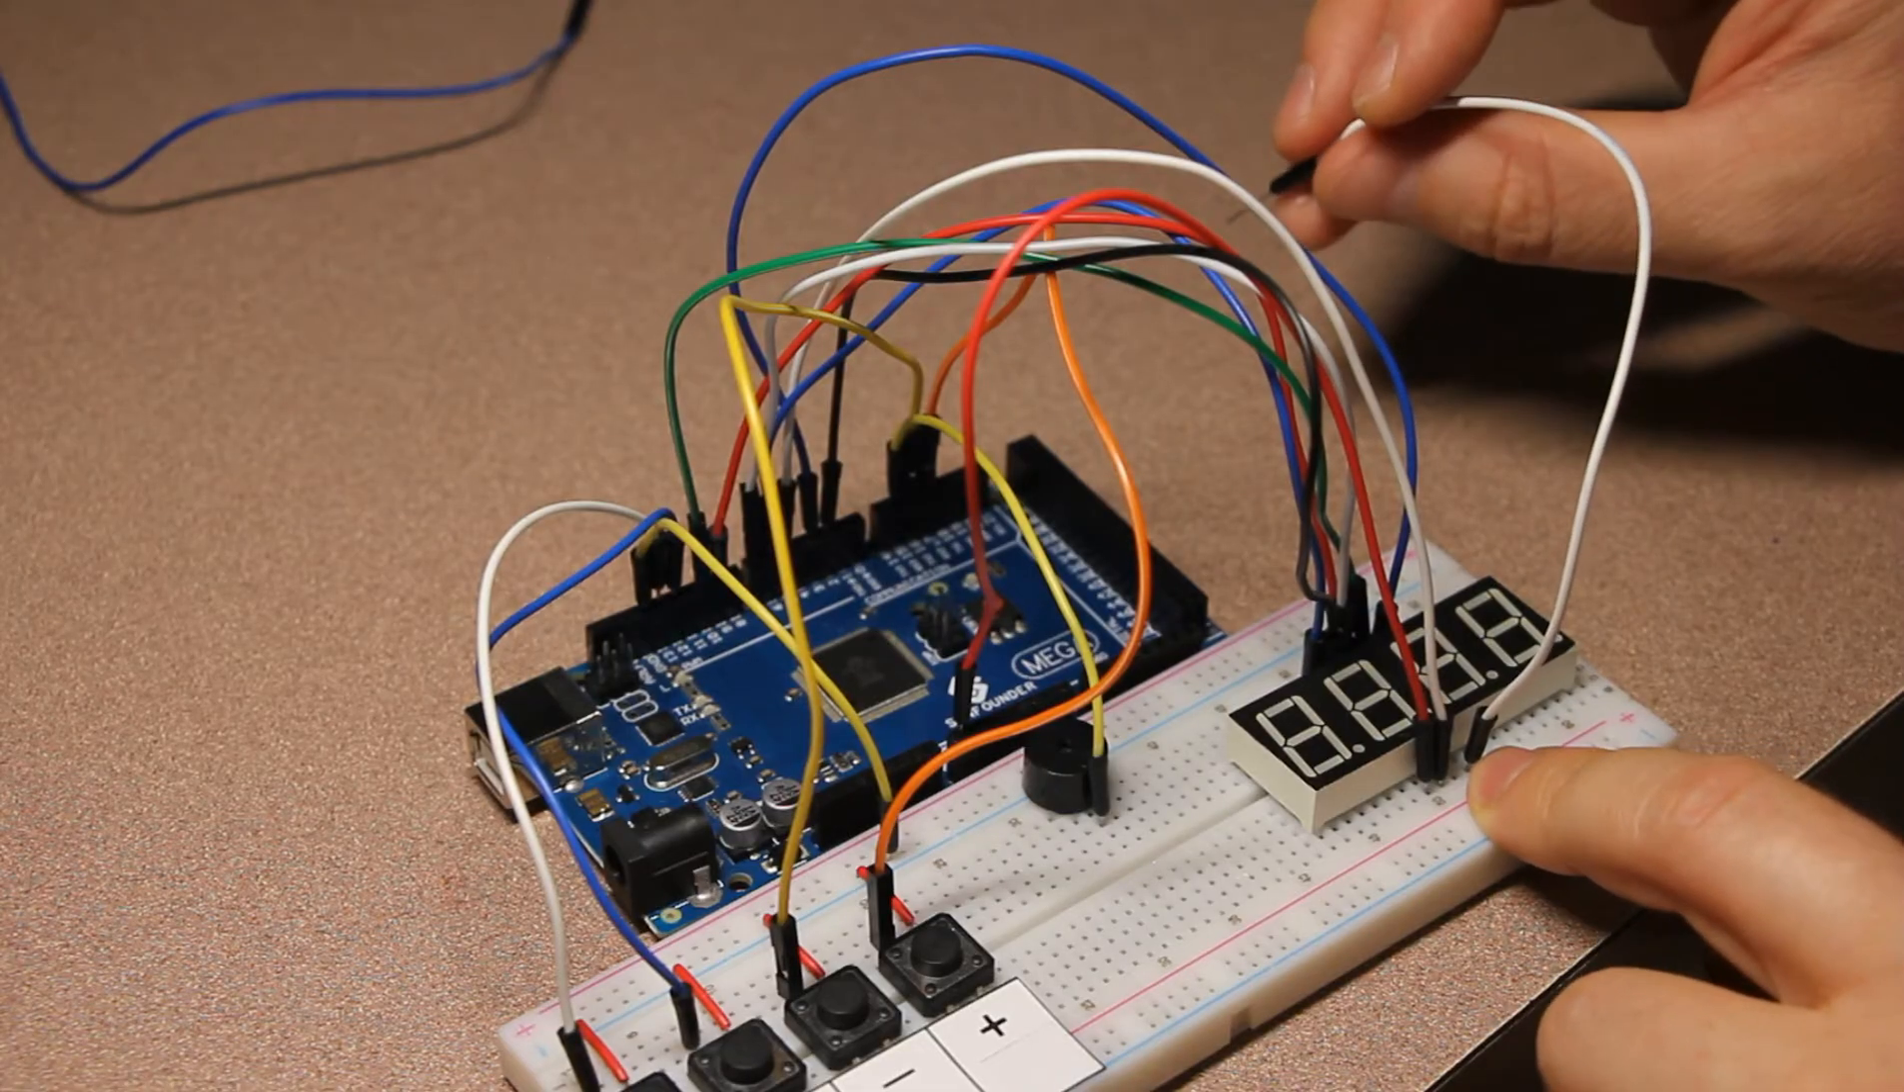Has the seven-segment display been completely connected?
No.